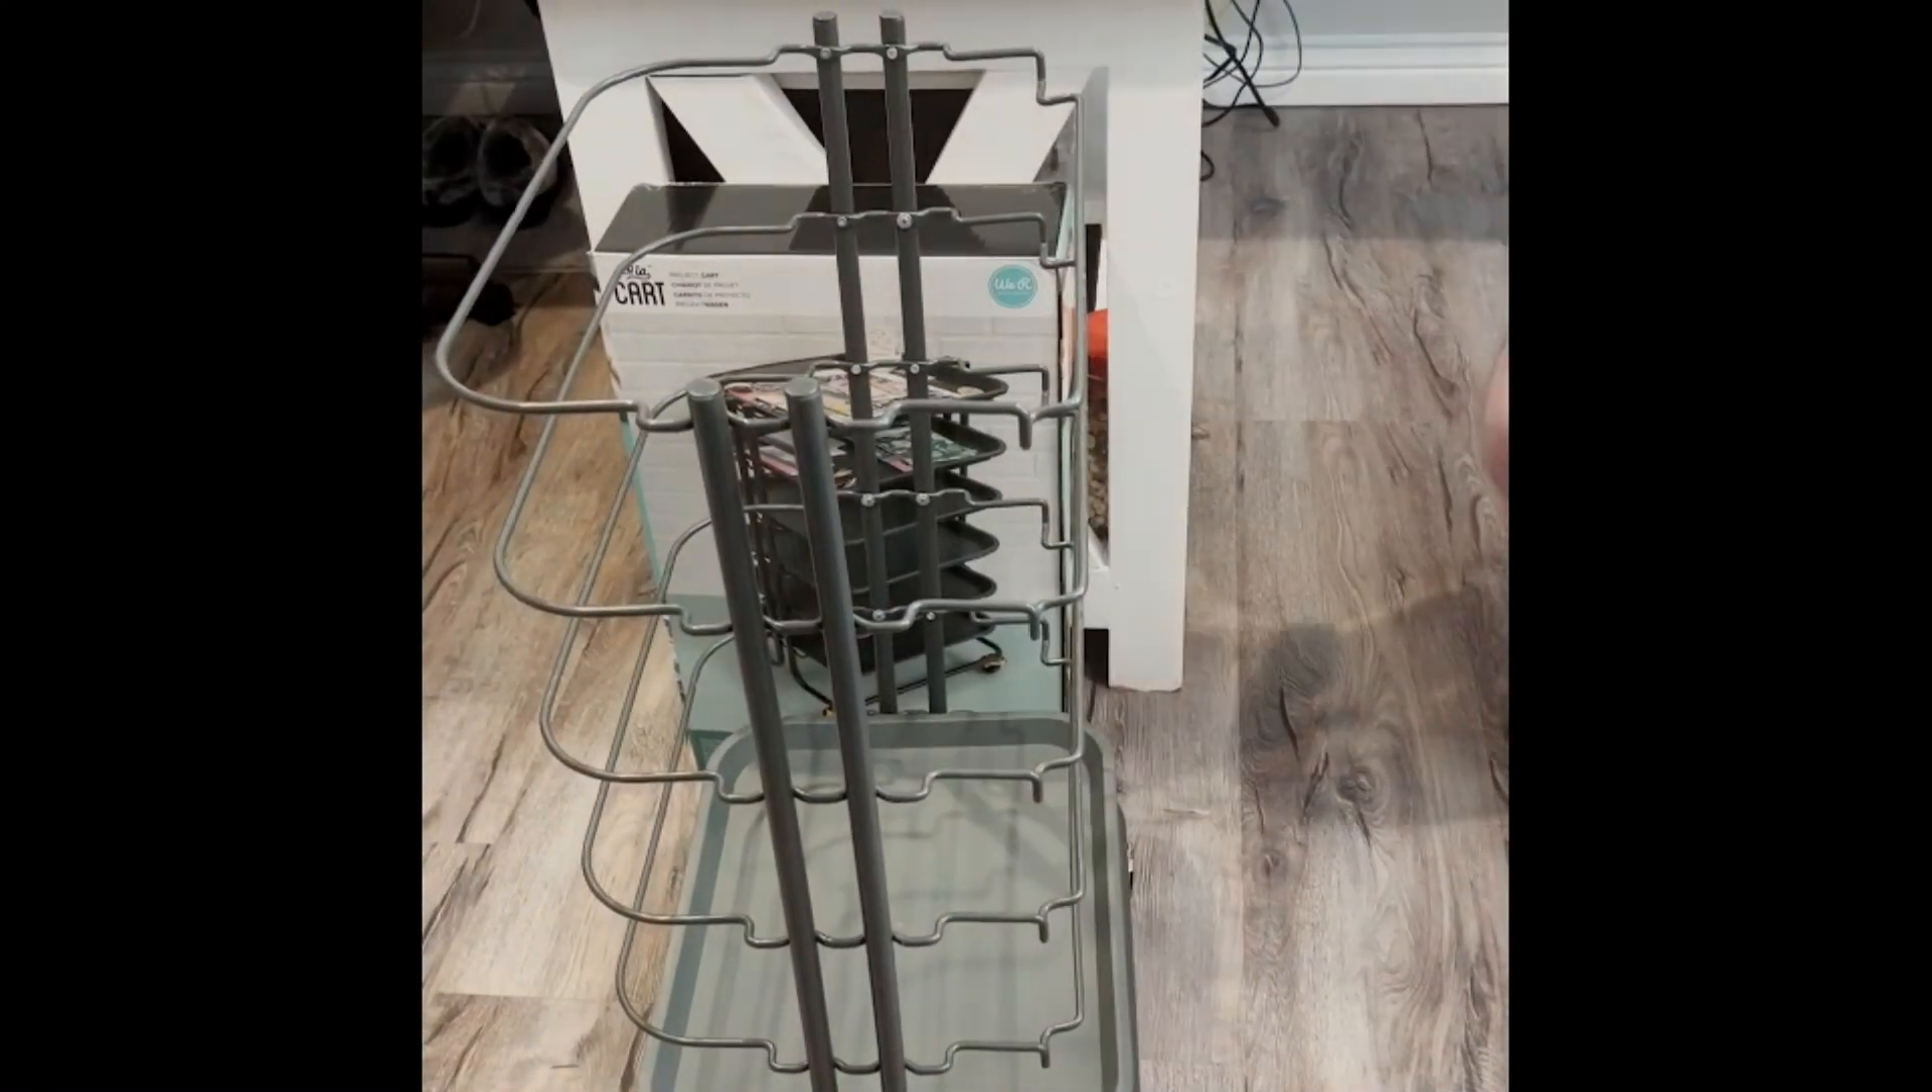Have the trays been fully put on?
No.